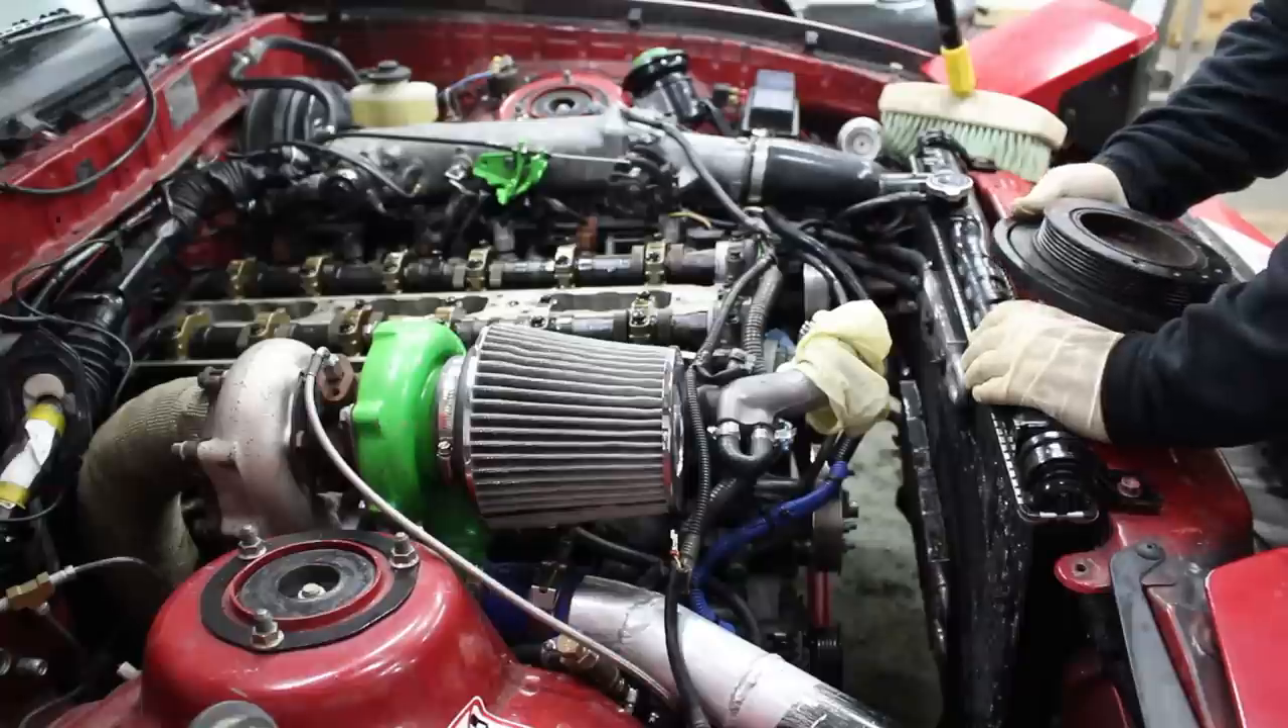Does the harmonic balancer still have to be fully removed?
No.